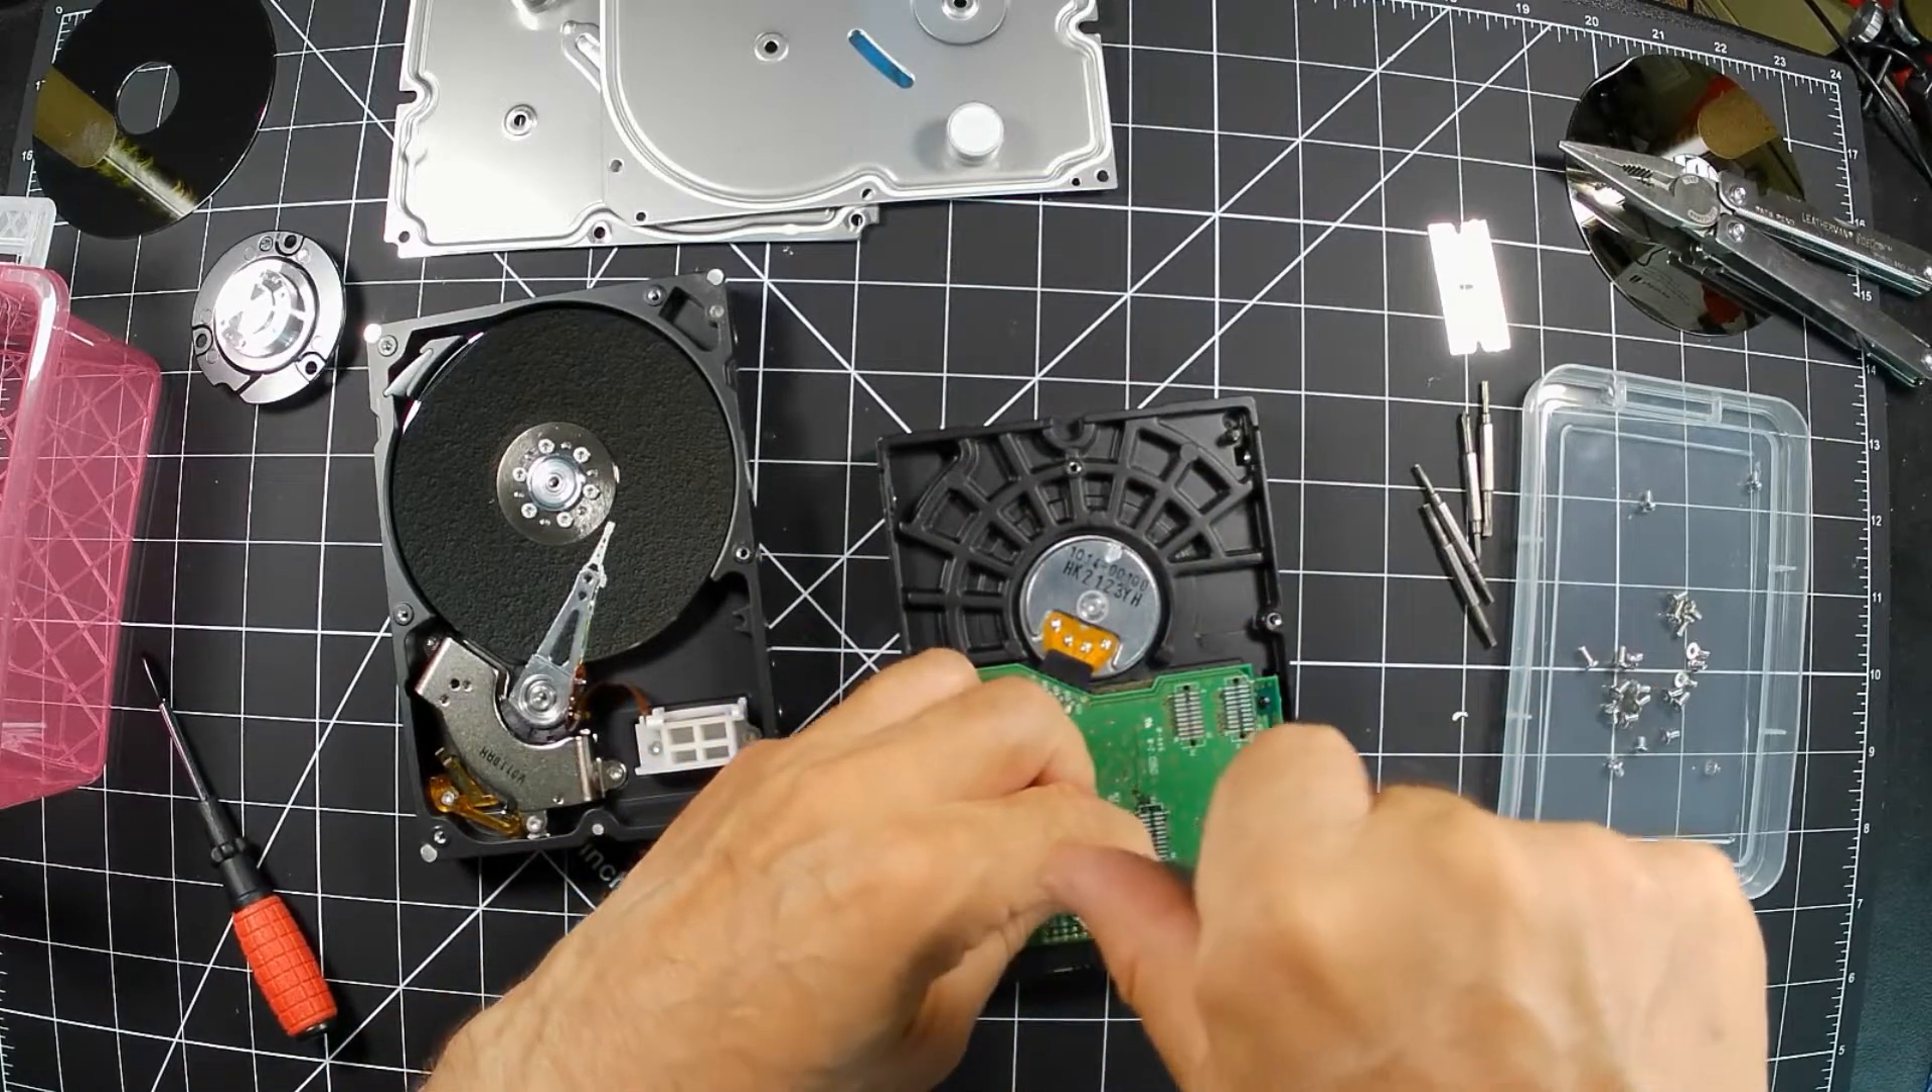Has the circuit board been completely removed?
No.